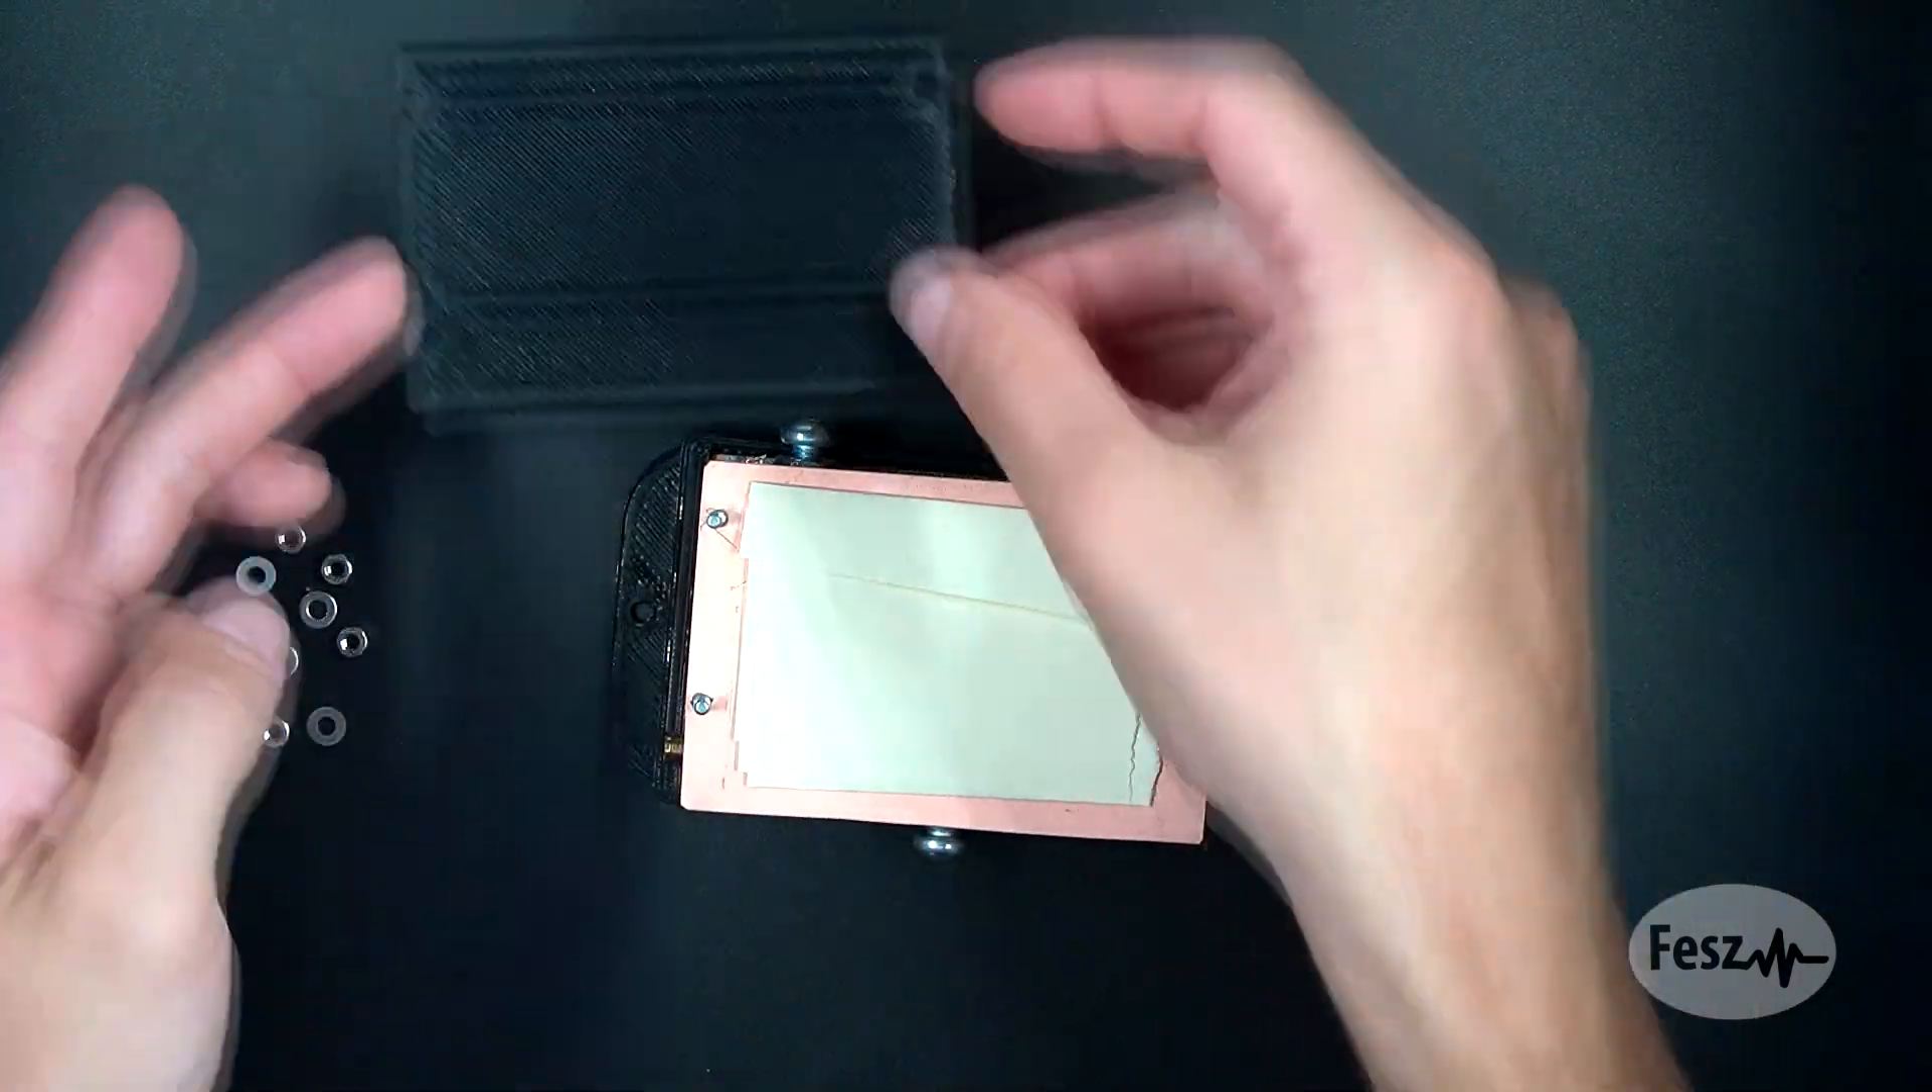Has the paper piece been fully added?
Yes.